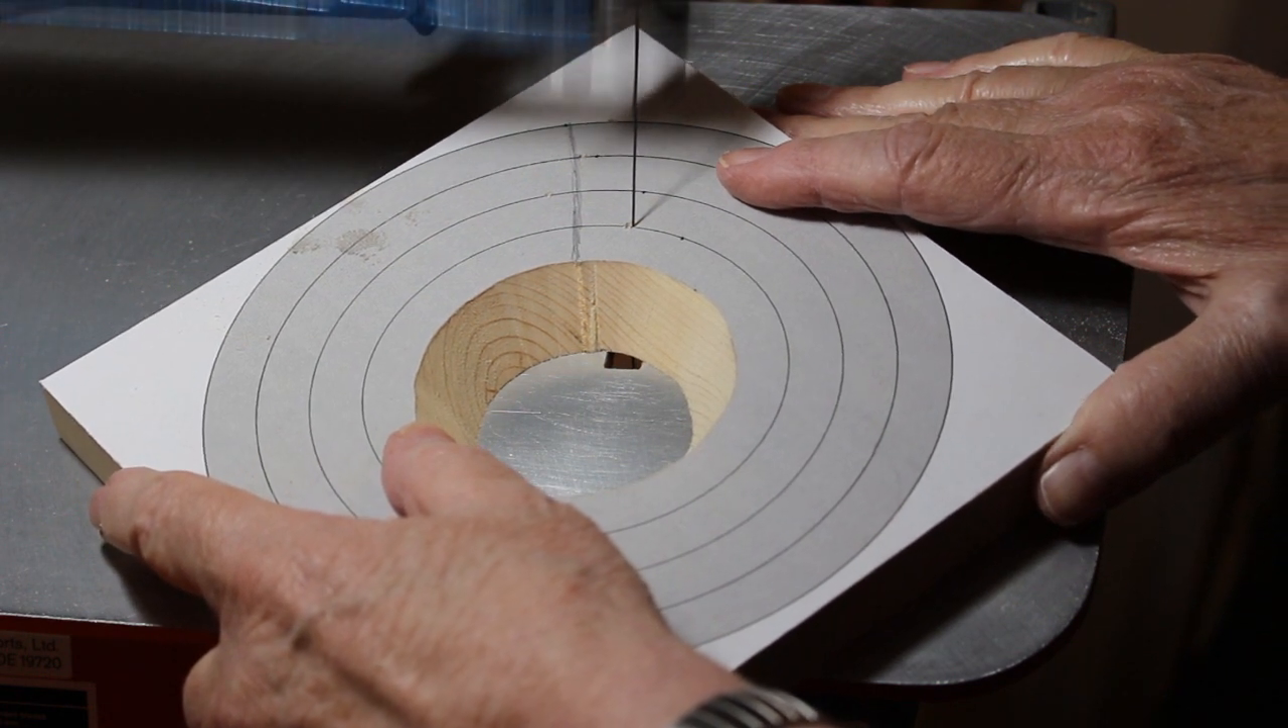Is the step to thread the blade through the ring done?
Yes.